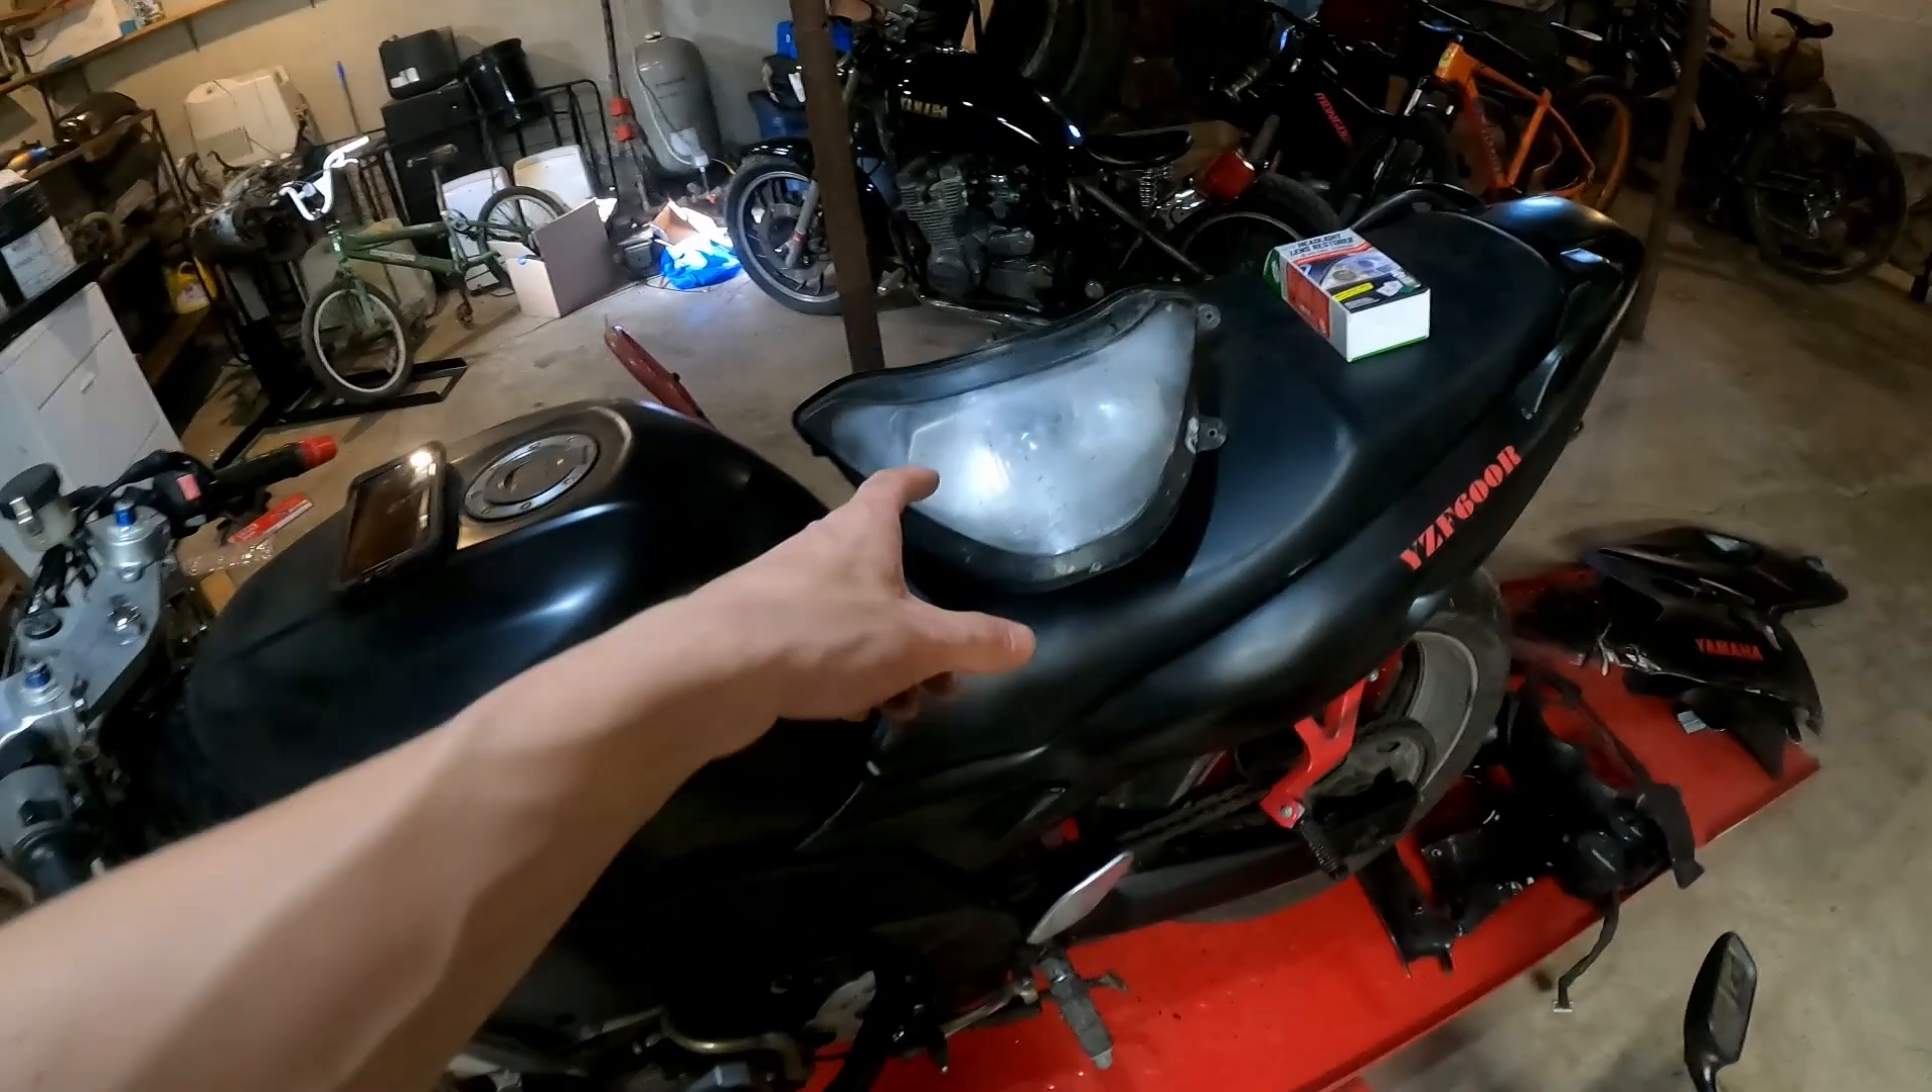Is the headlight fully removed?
Yes.